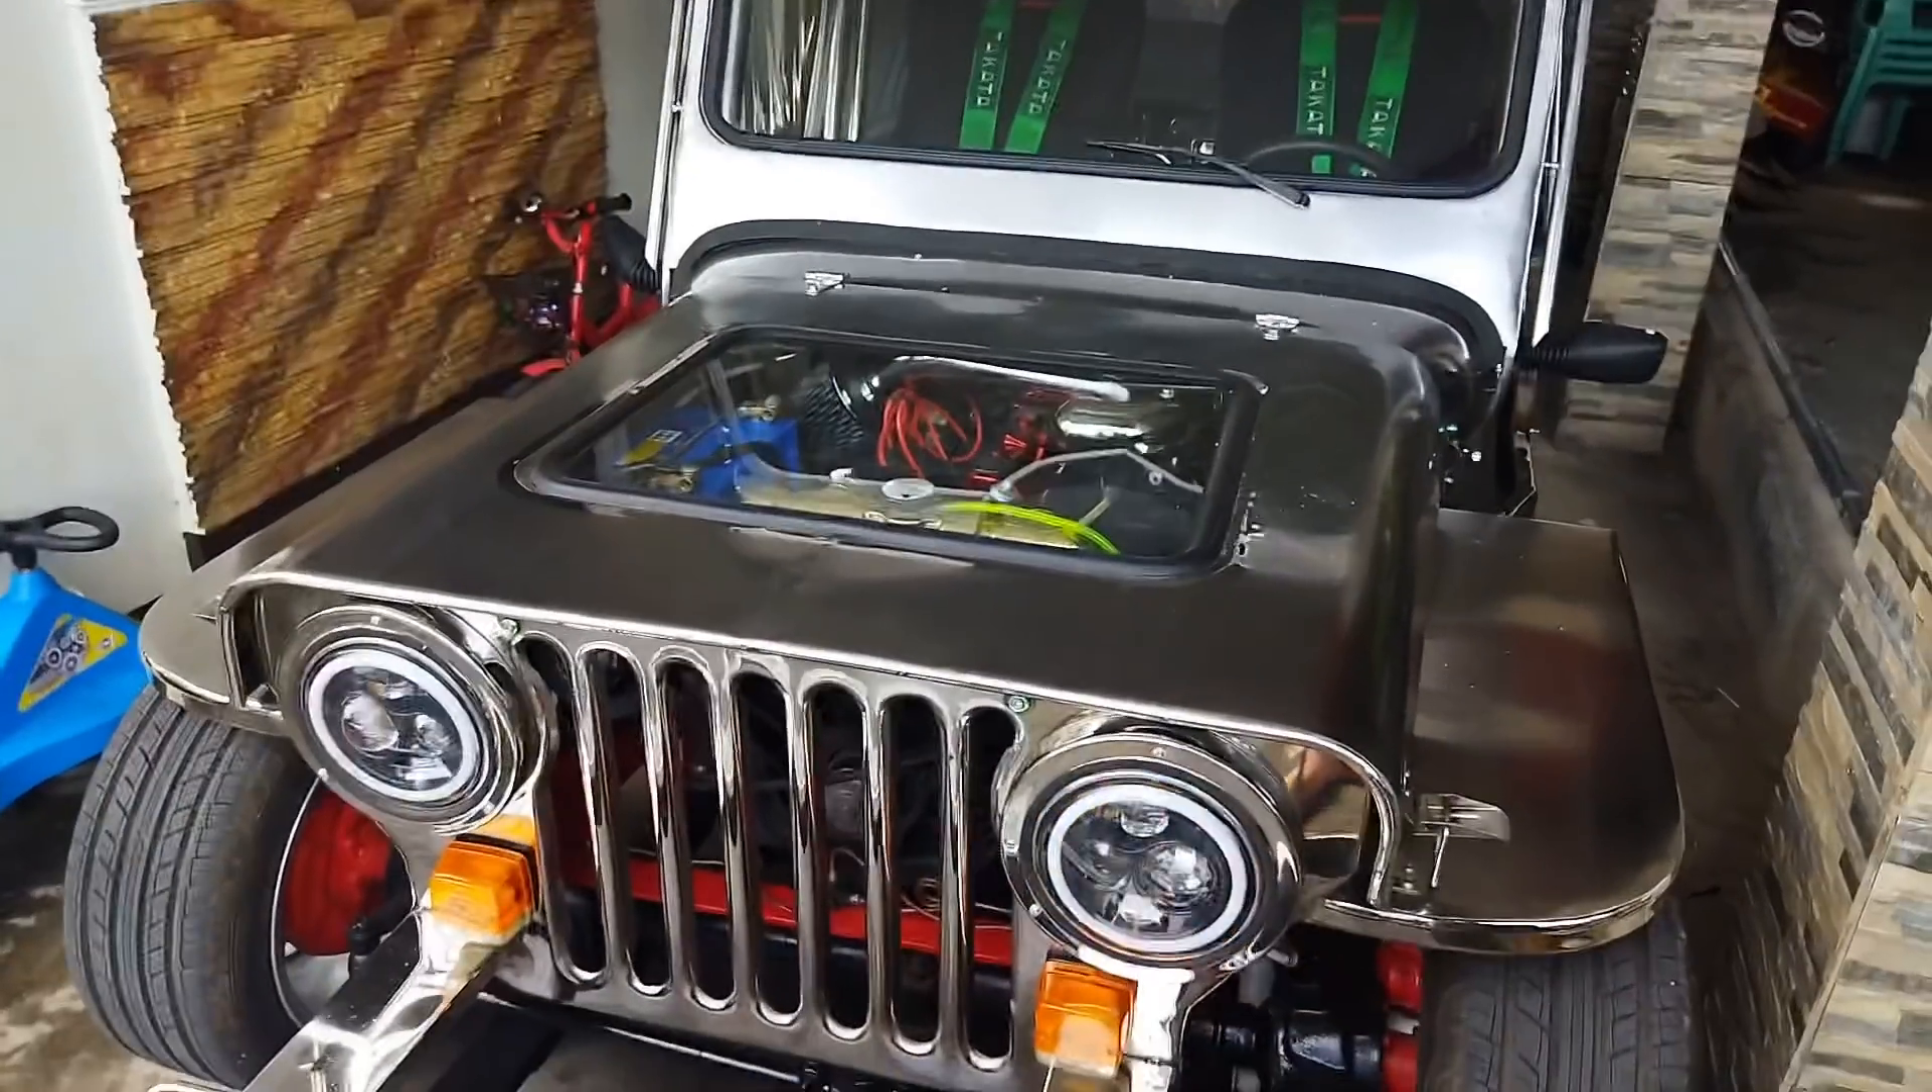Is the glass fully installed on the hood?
Yes.